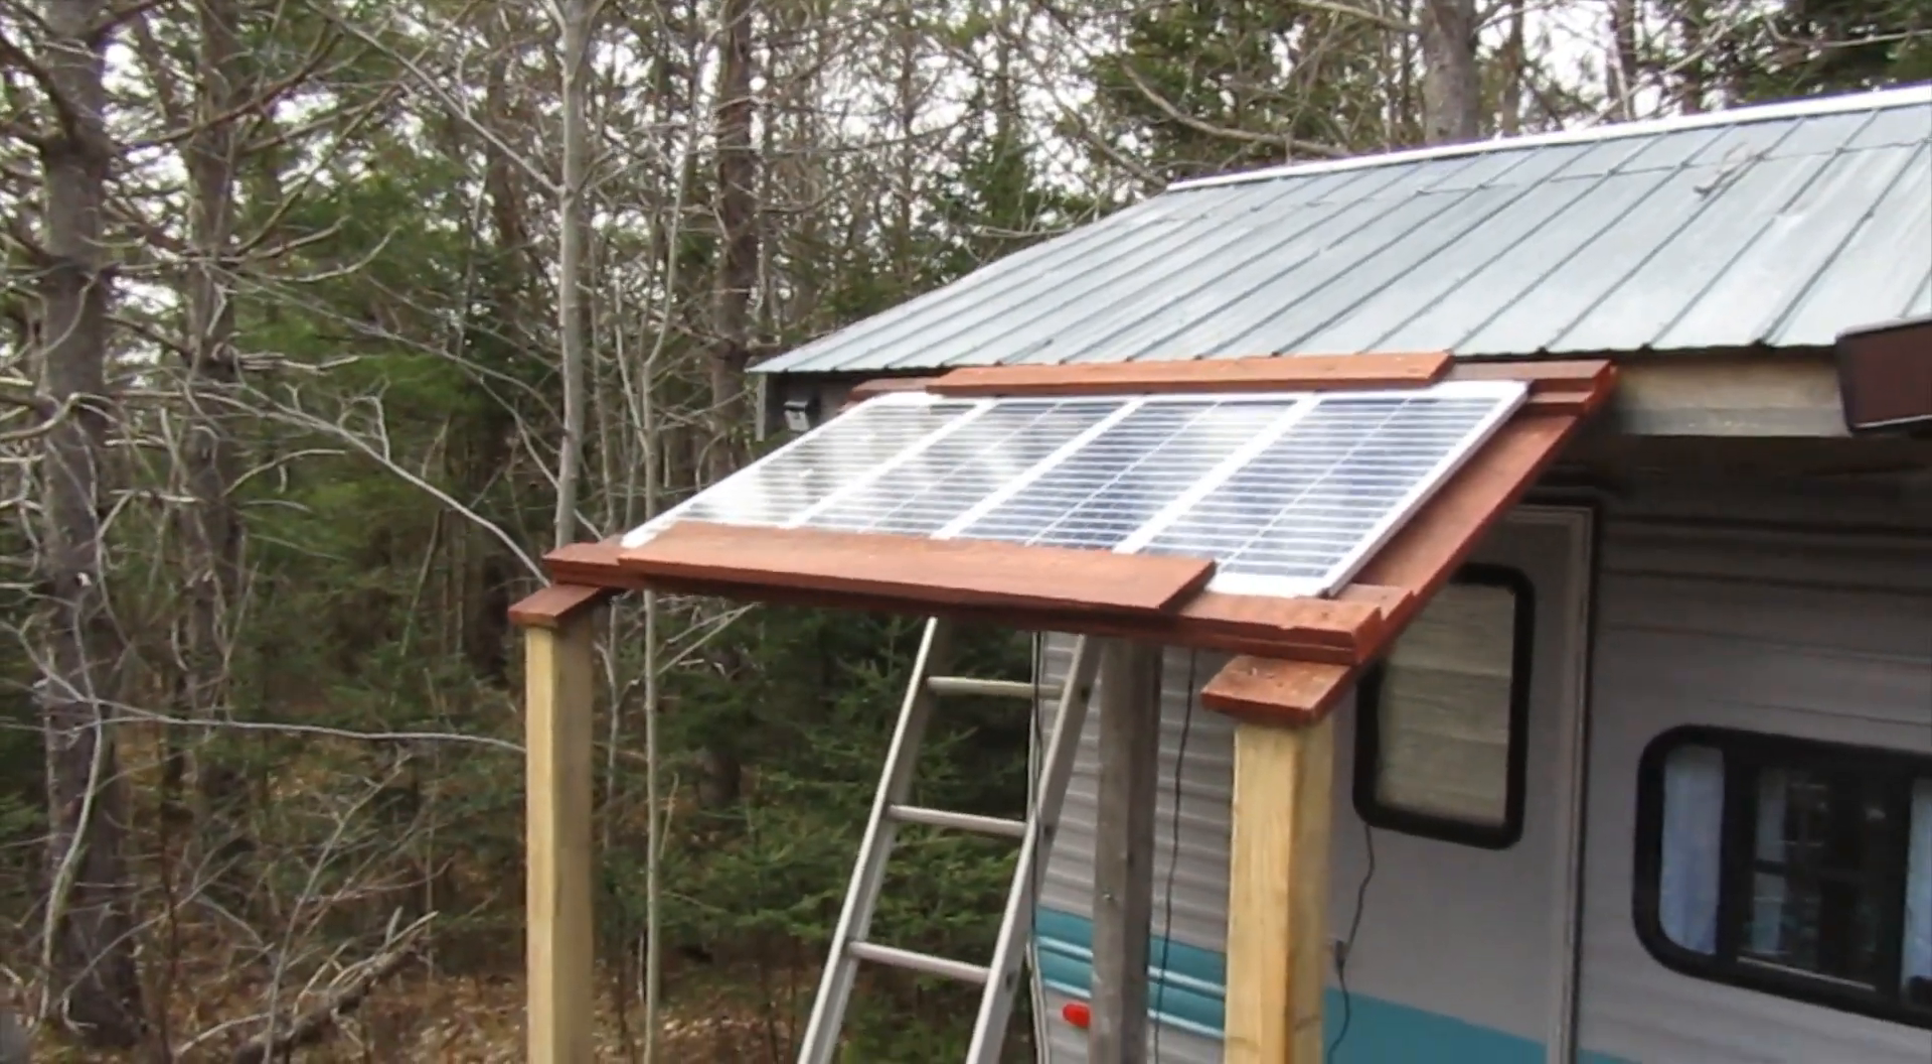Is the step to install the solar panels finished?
Yes.